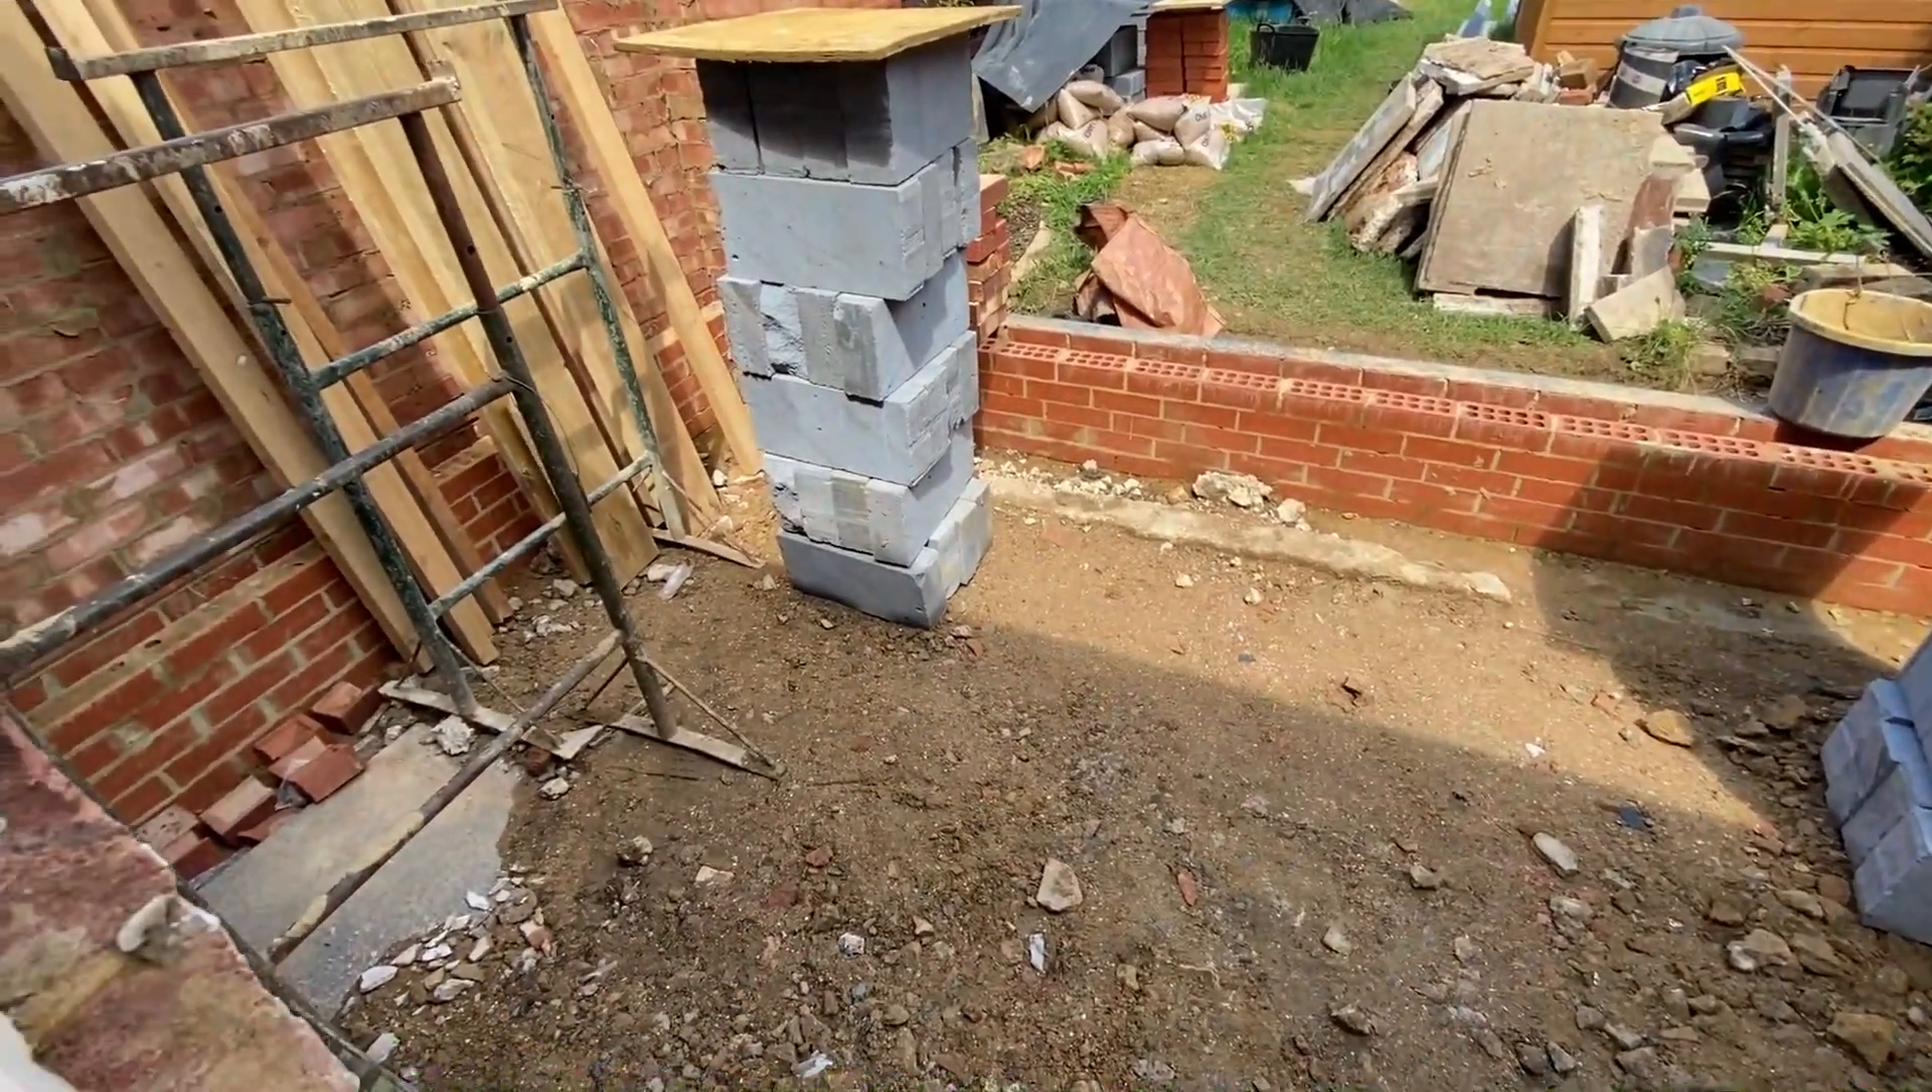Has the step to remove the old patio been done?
Yes.